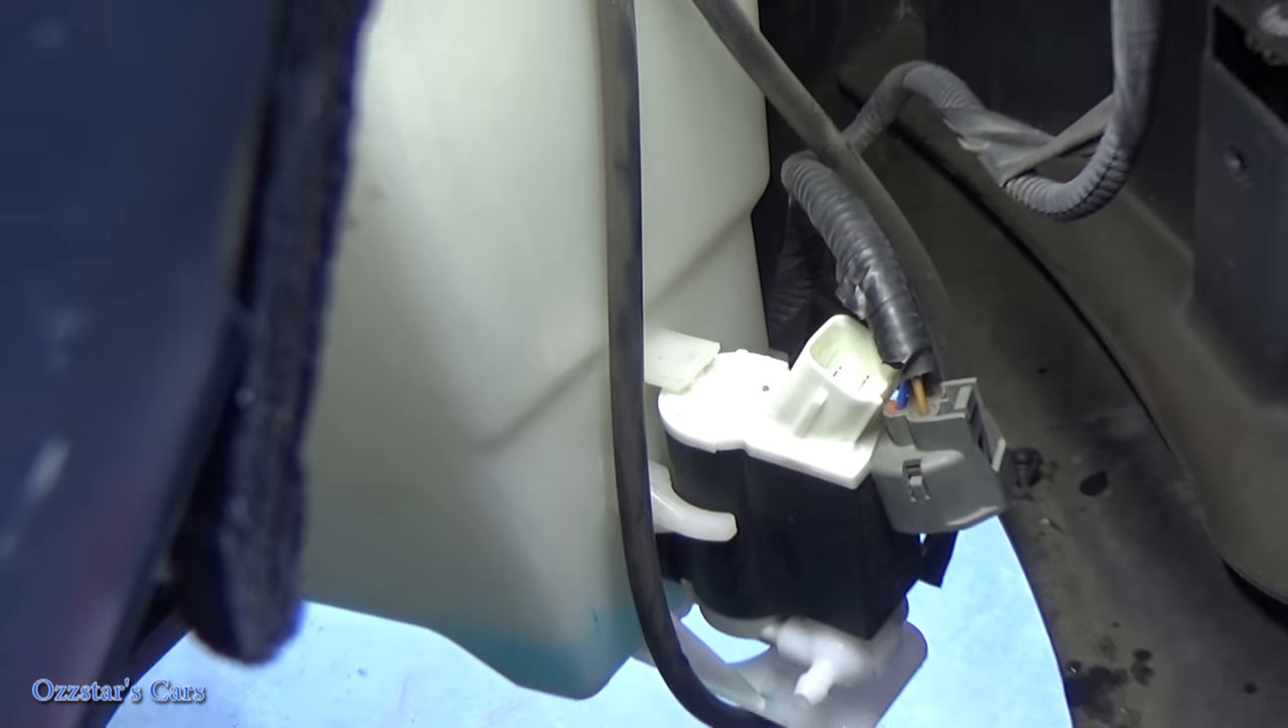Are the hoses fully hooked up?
No.